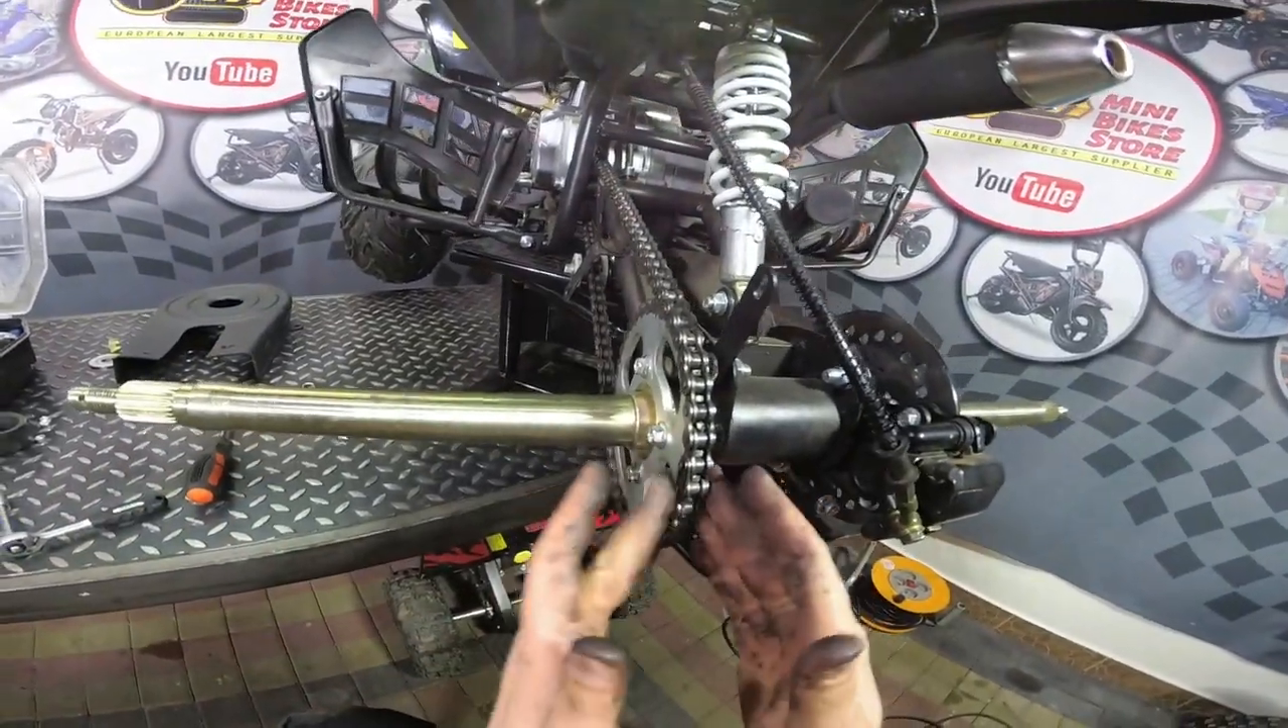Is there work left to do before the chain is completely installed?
No.